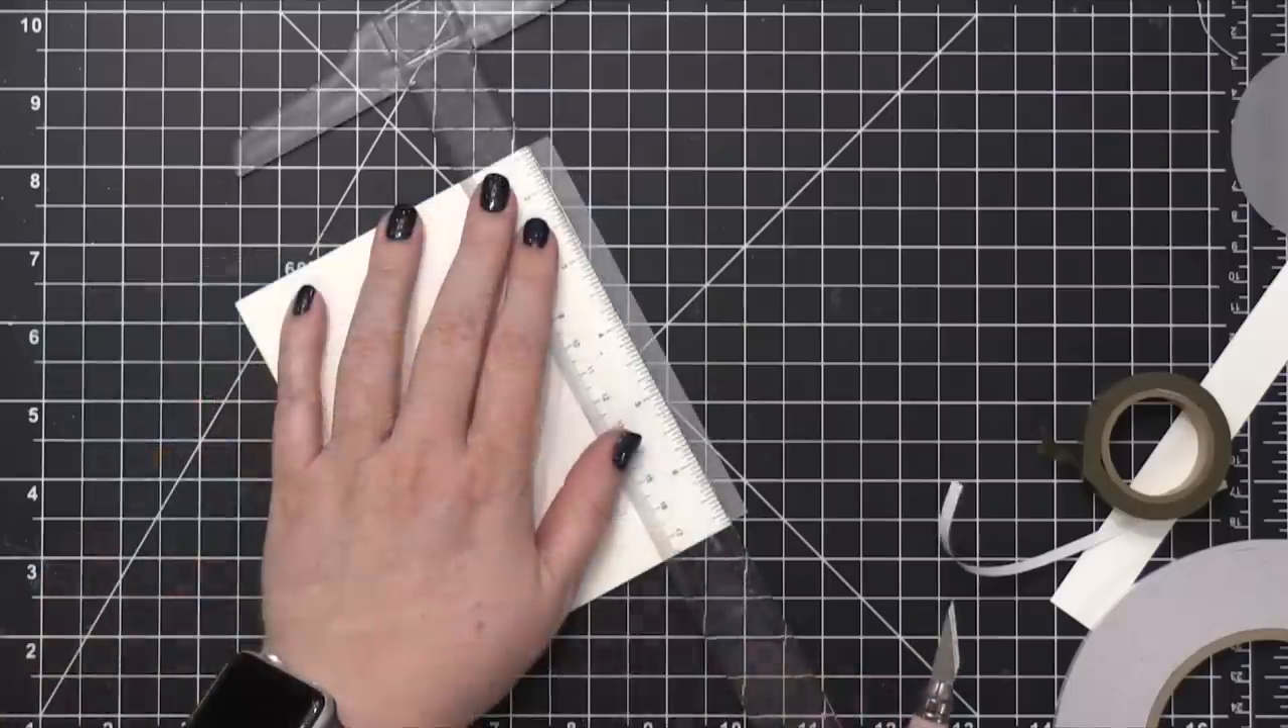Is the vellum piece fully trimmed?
No.